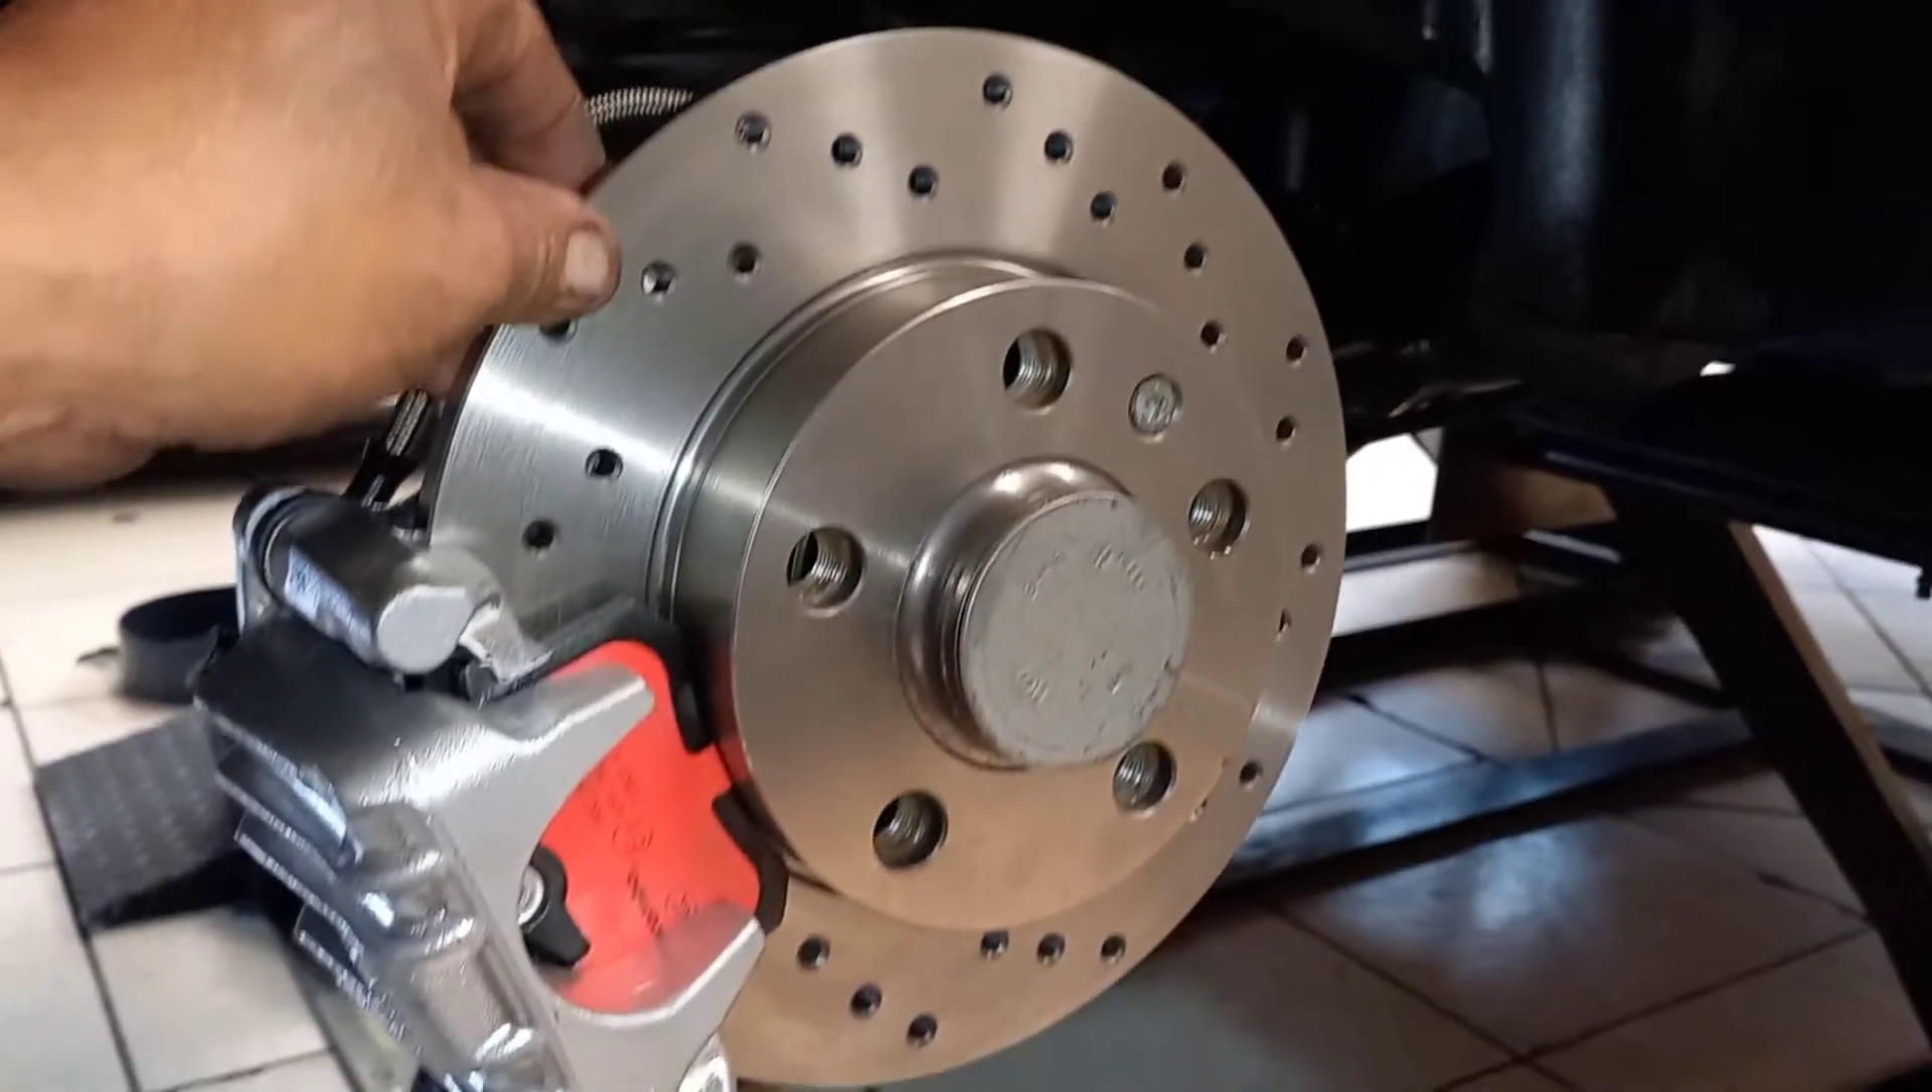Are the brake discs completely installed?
Yes.